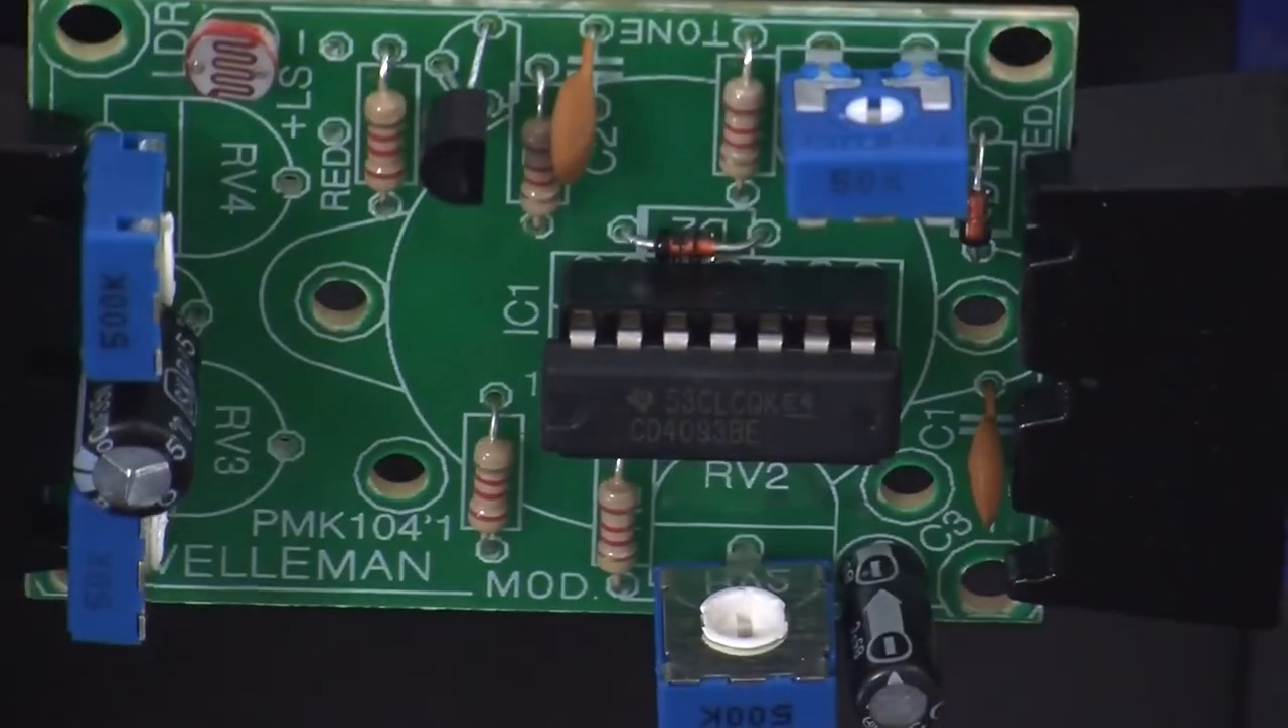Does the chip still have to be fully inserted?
No.